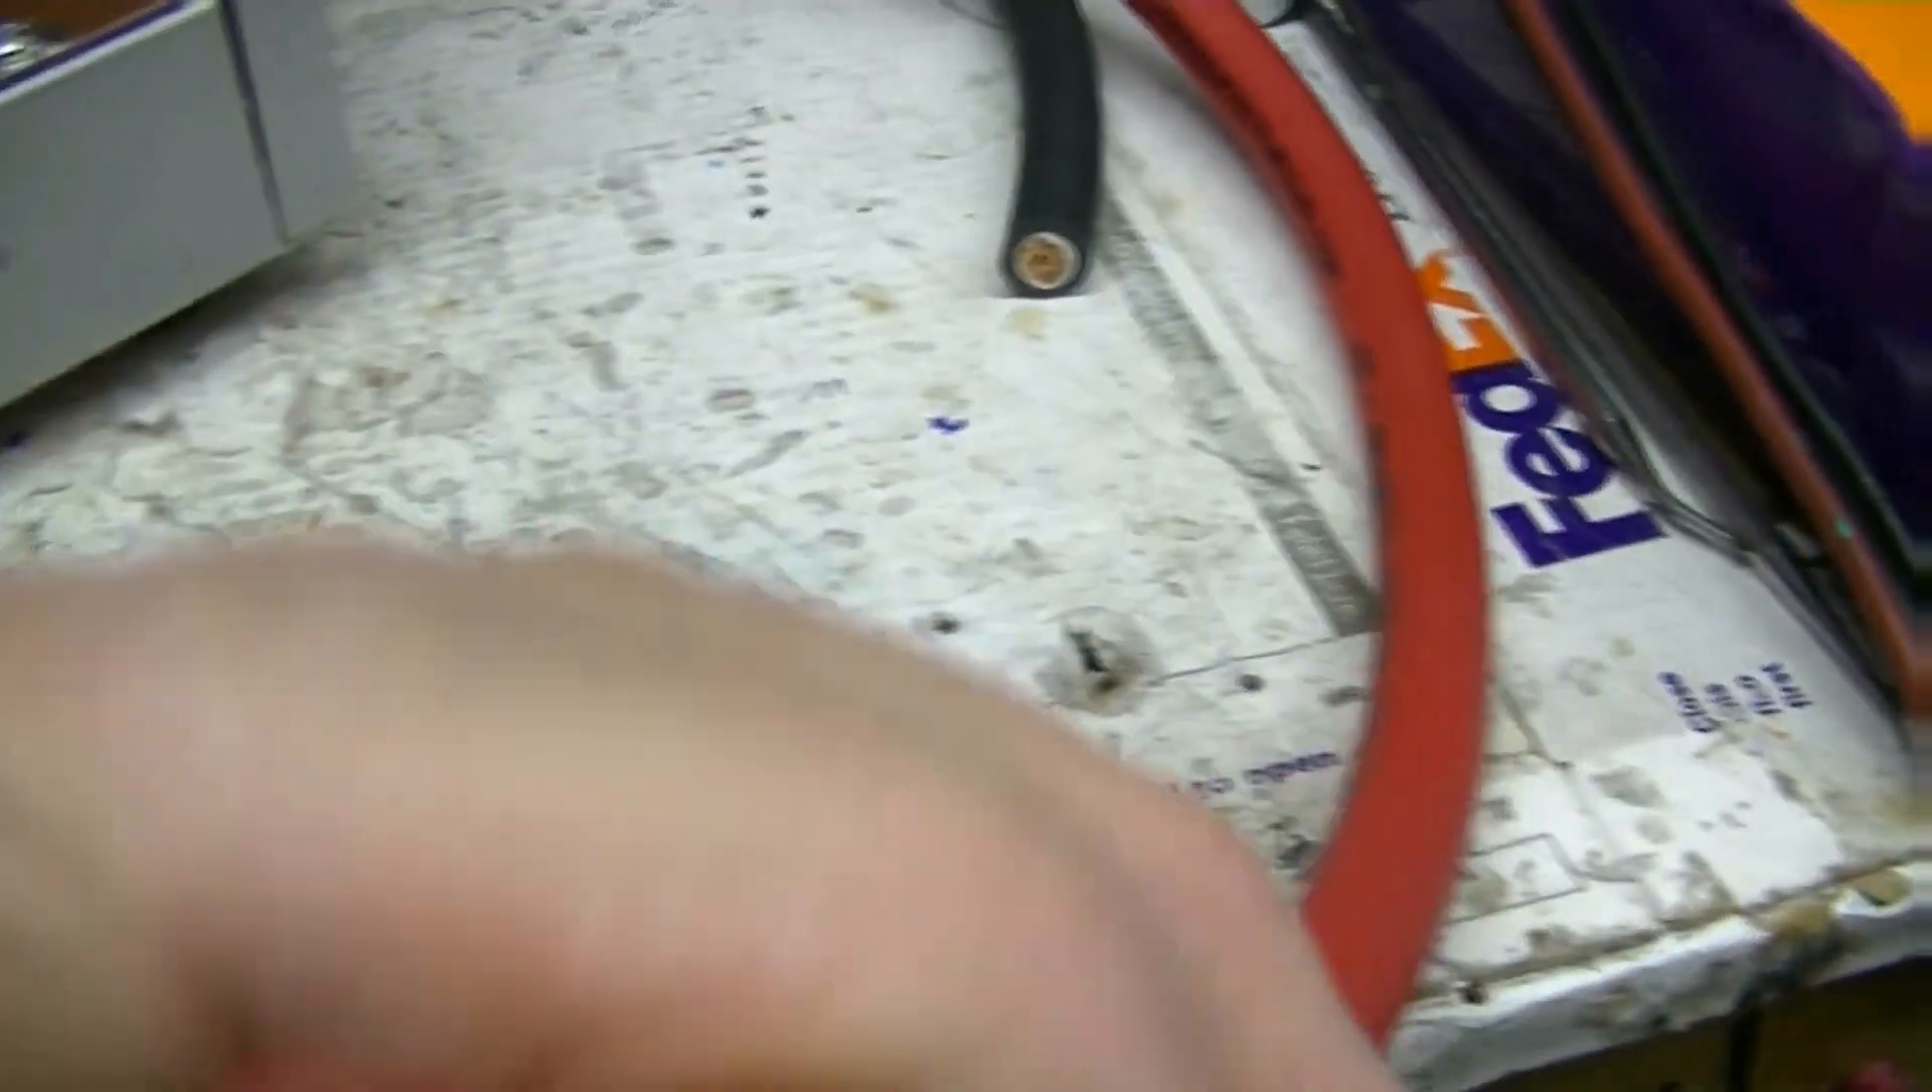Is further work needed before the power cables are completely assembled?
Yes.